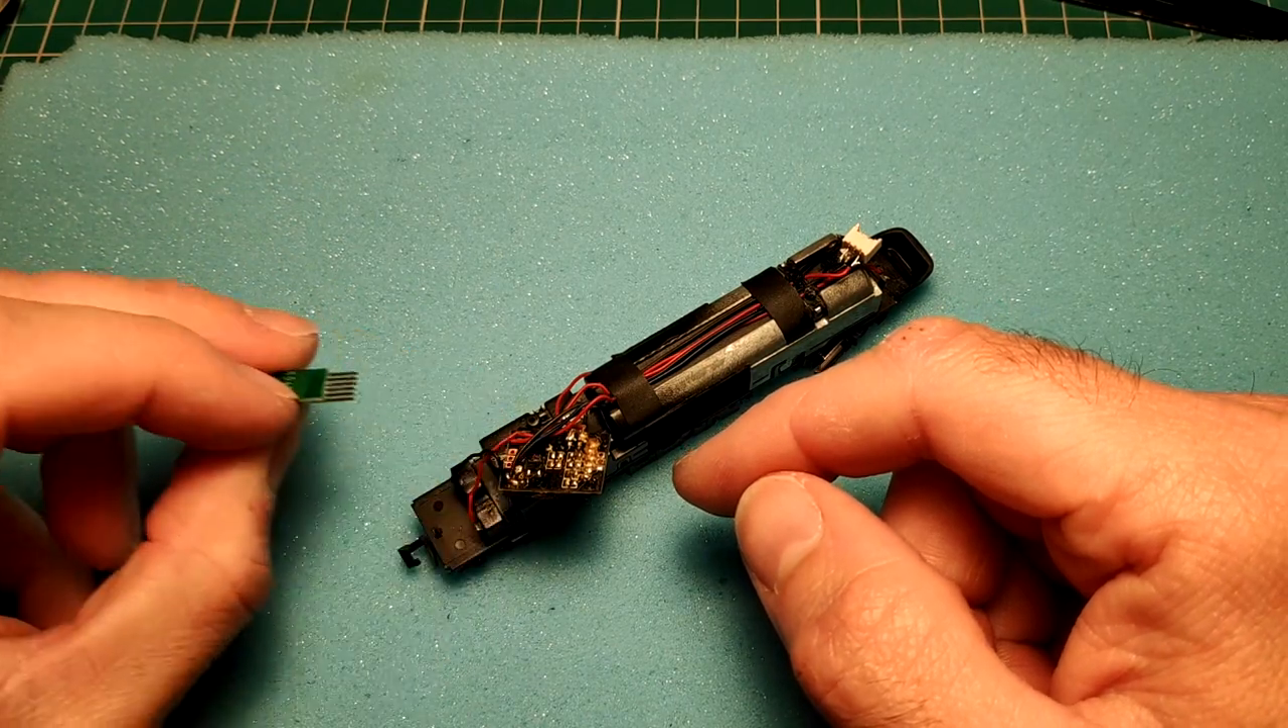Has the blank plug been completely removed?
Yes.